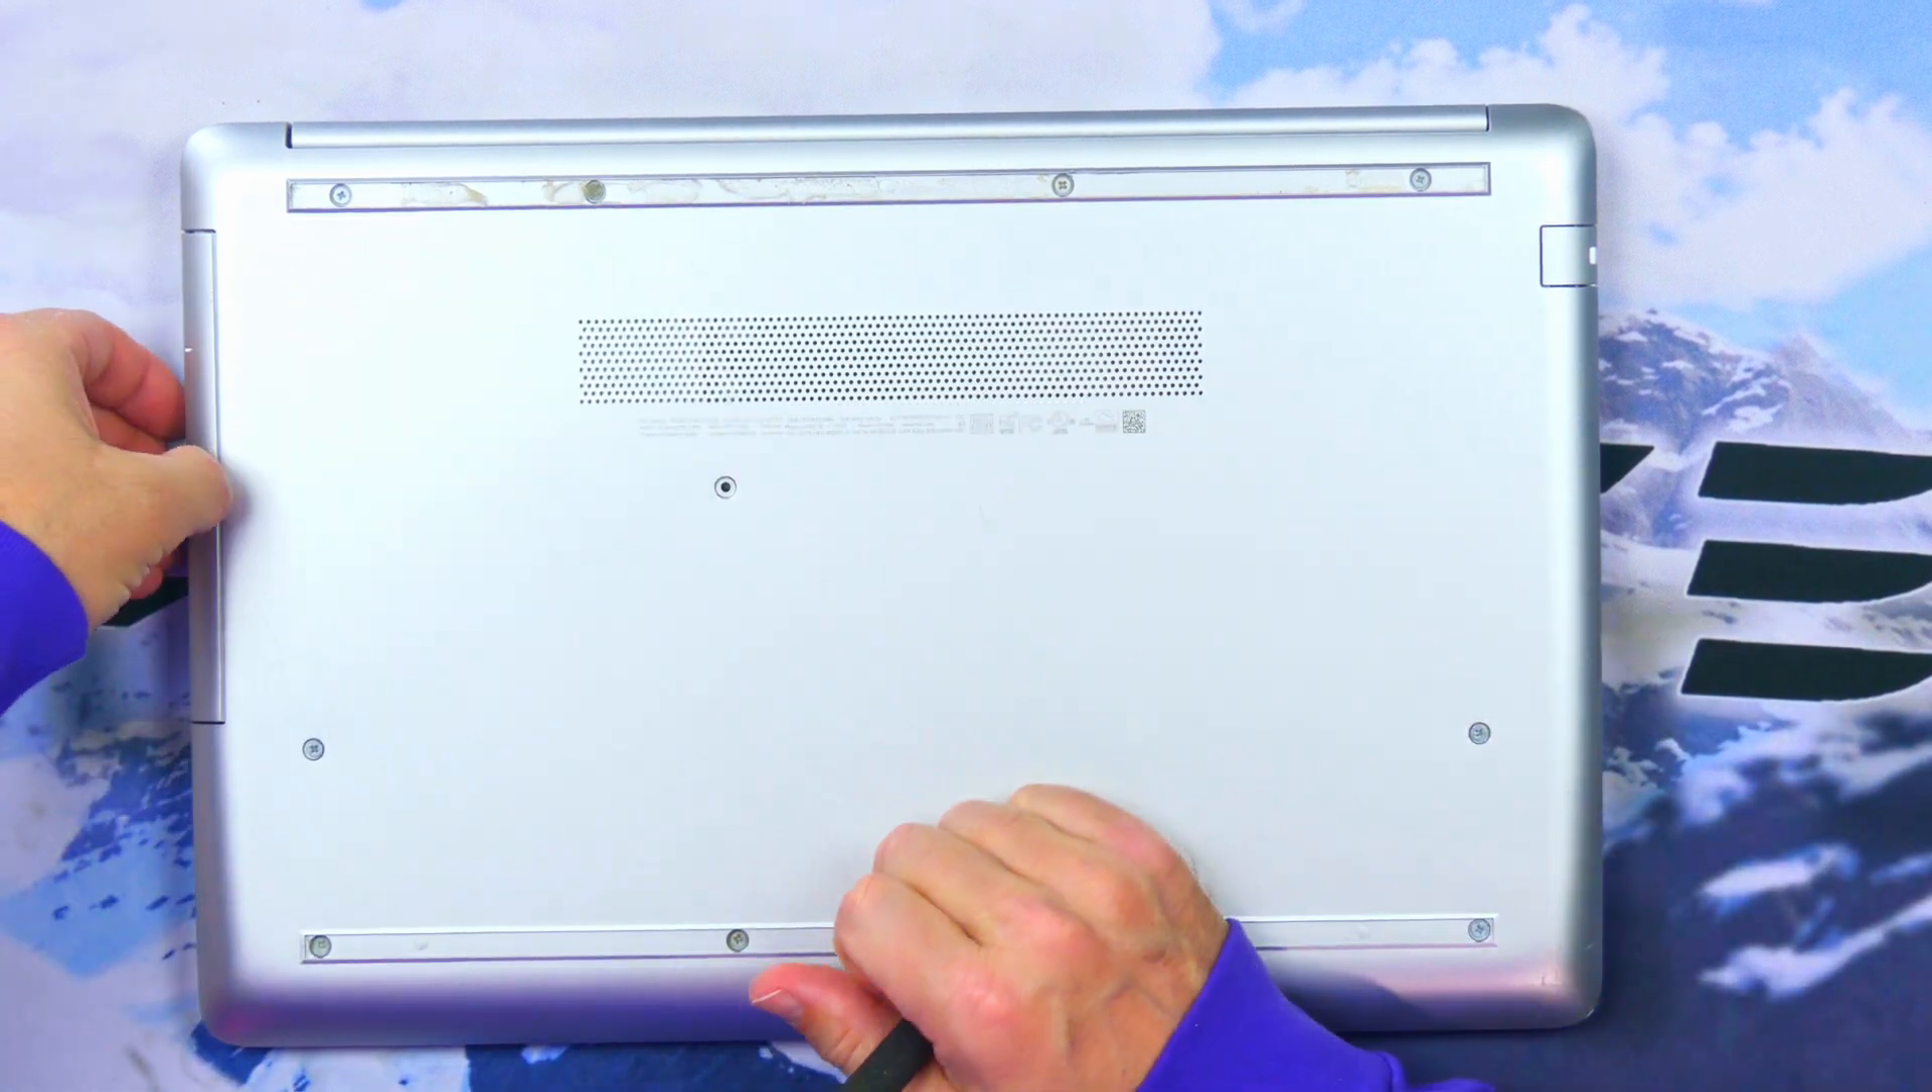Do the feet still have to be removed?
No.